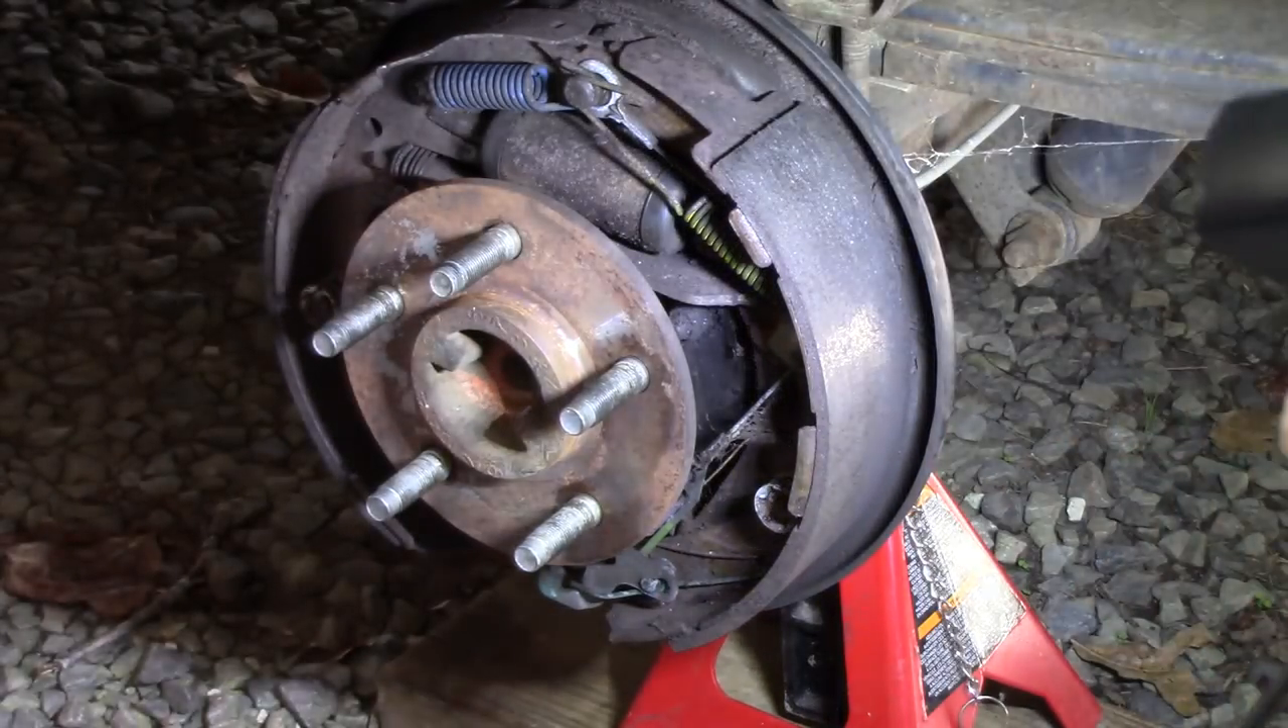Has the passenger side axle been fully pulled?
No.